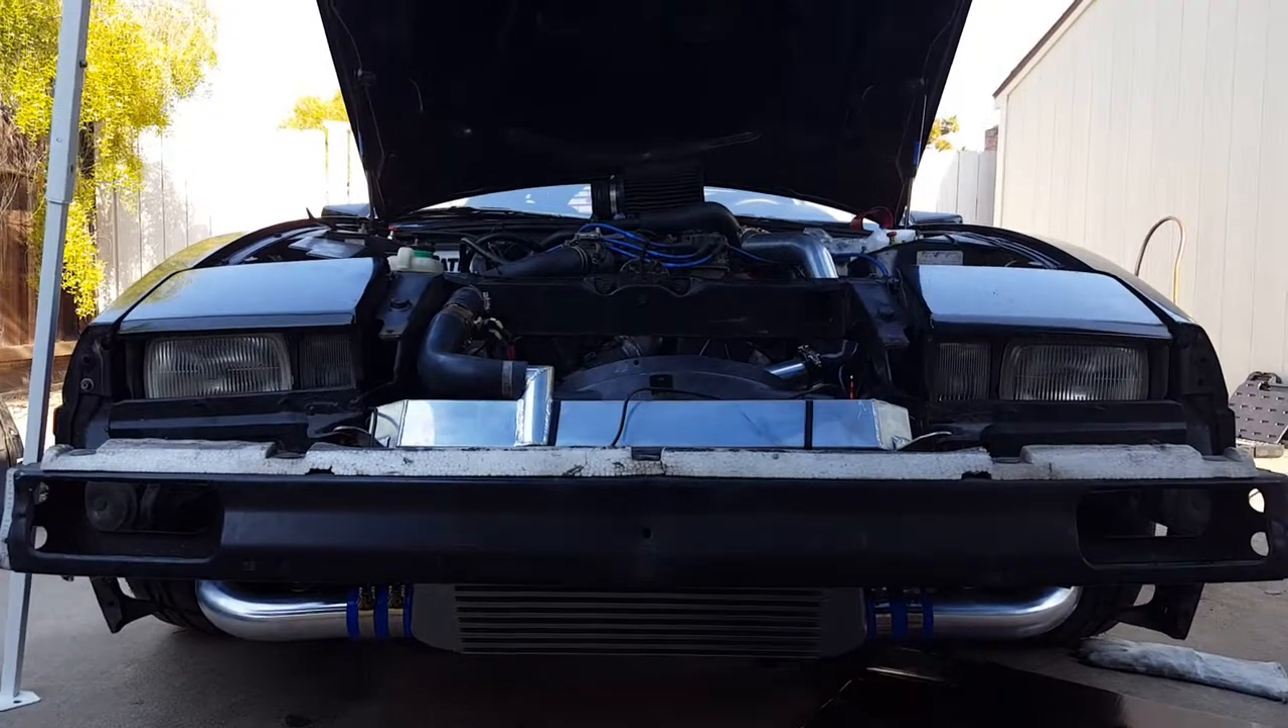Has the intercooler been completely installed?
Yes.